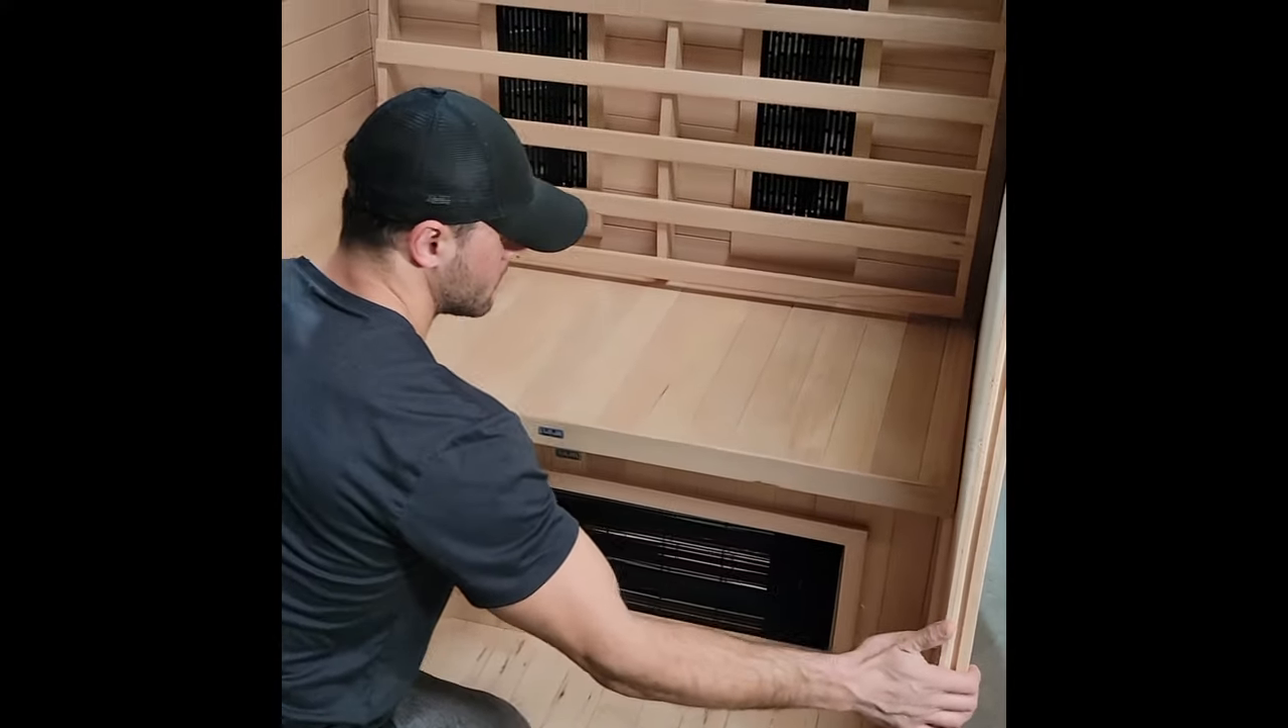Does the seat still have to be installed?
No.